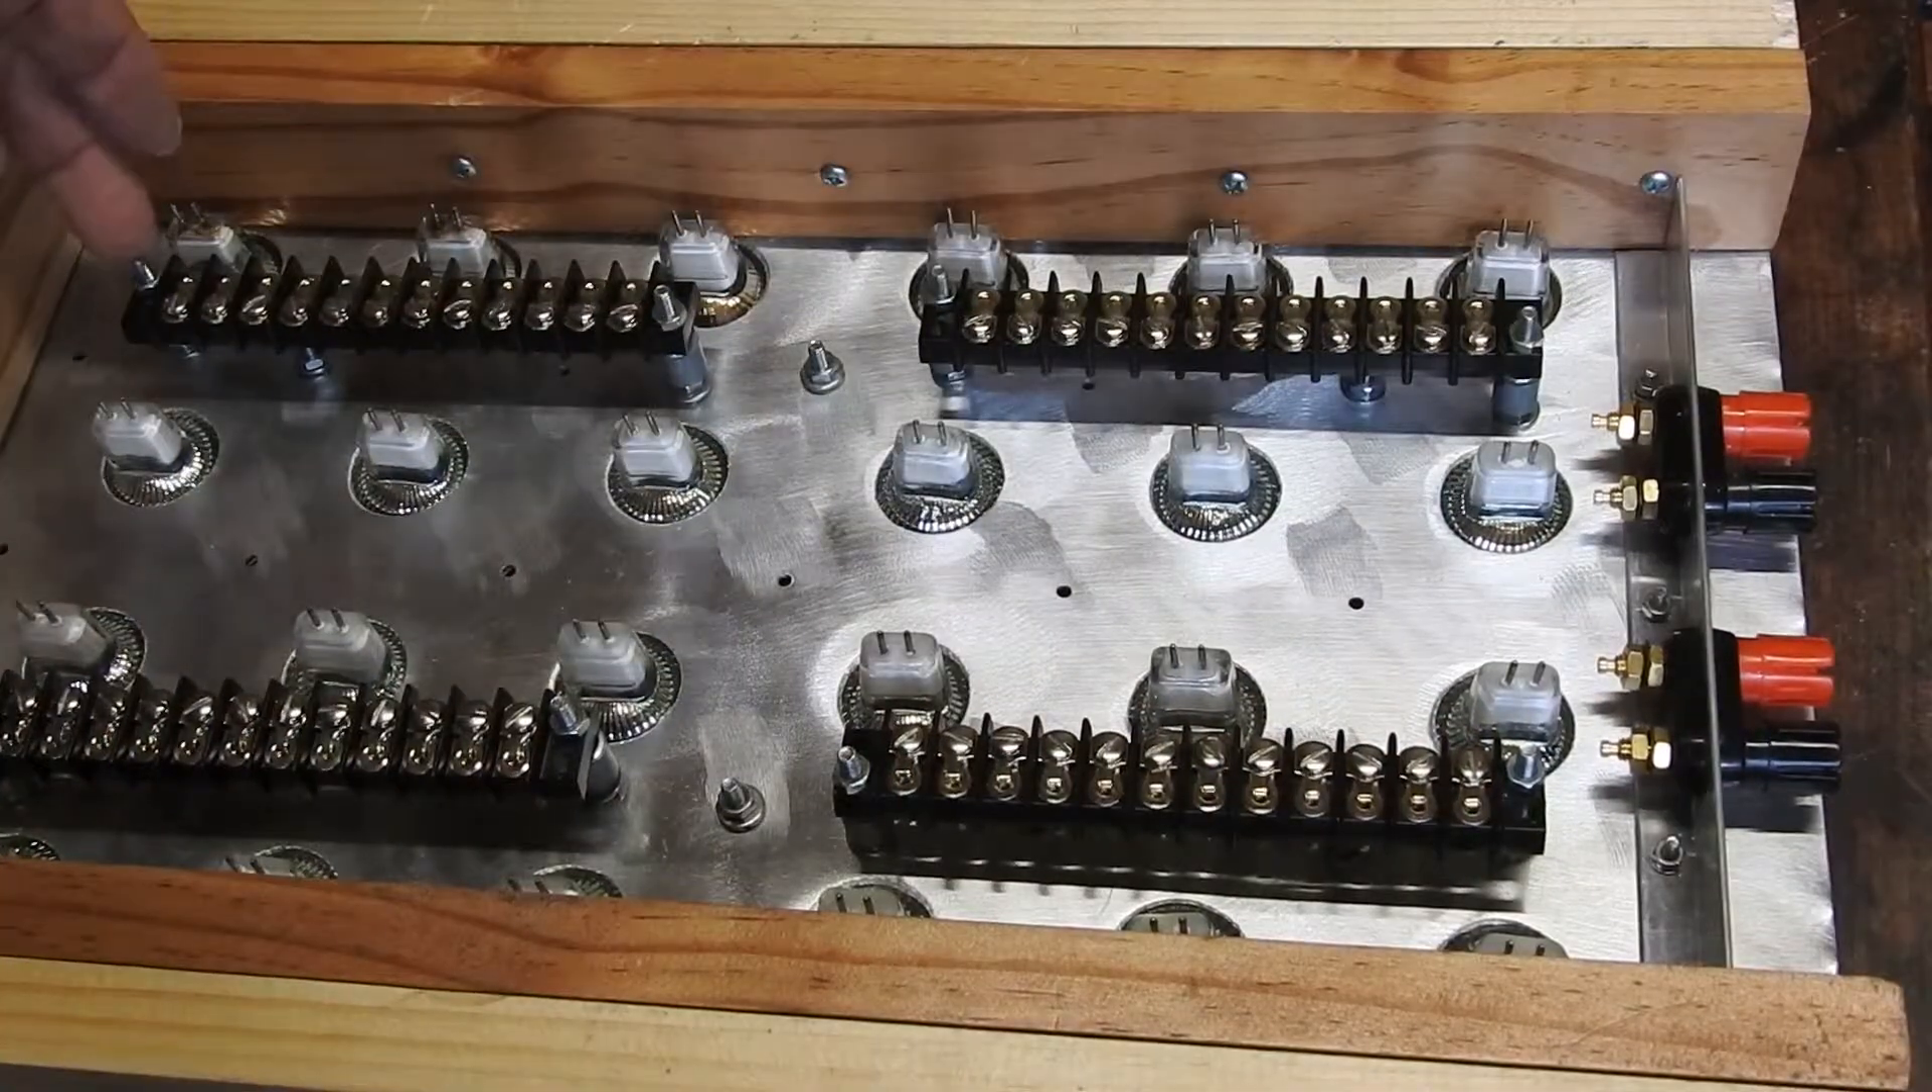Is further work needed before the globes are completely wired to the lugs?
Yes.